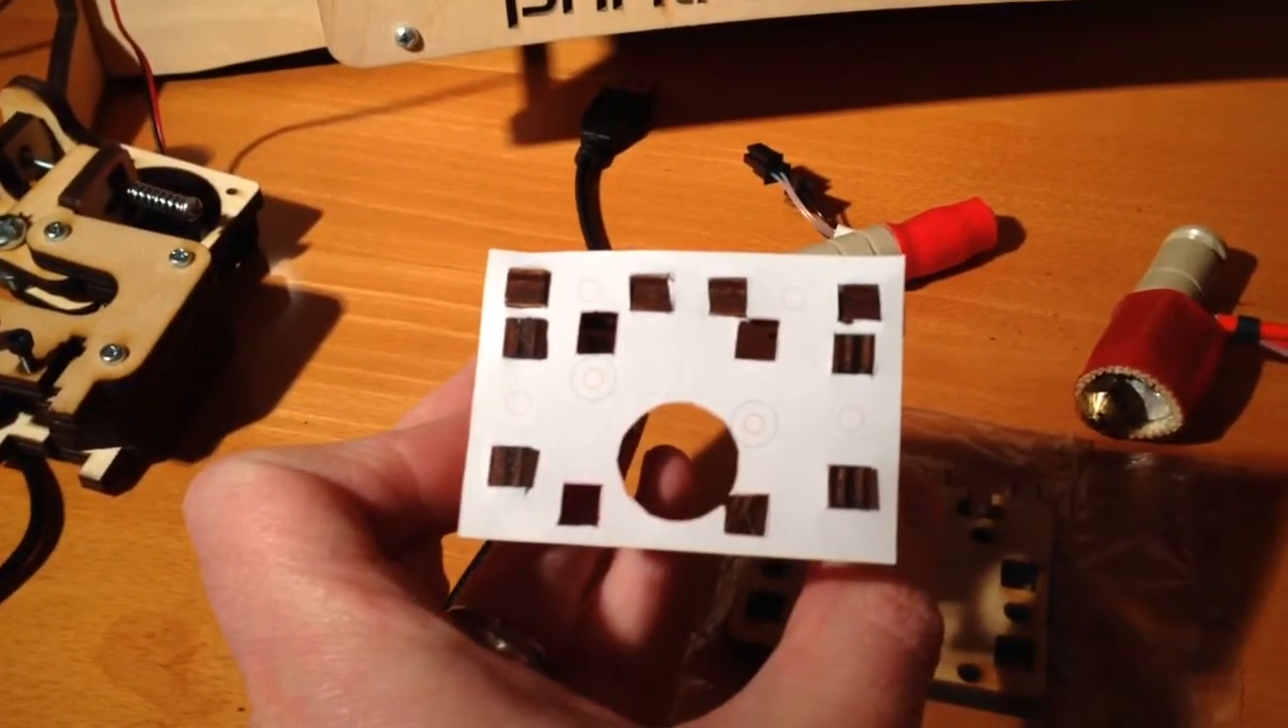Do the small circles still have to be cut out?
Yes.